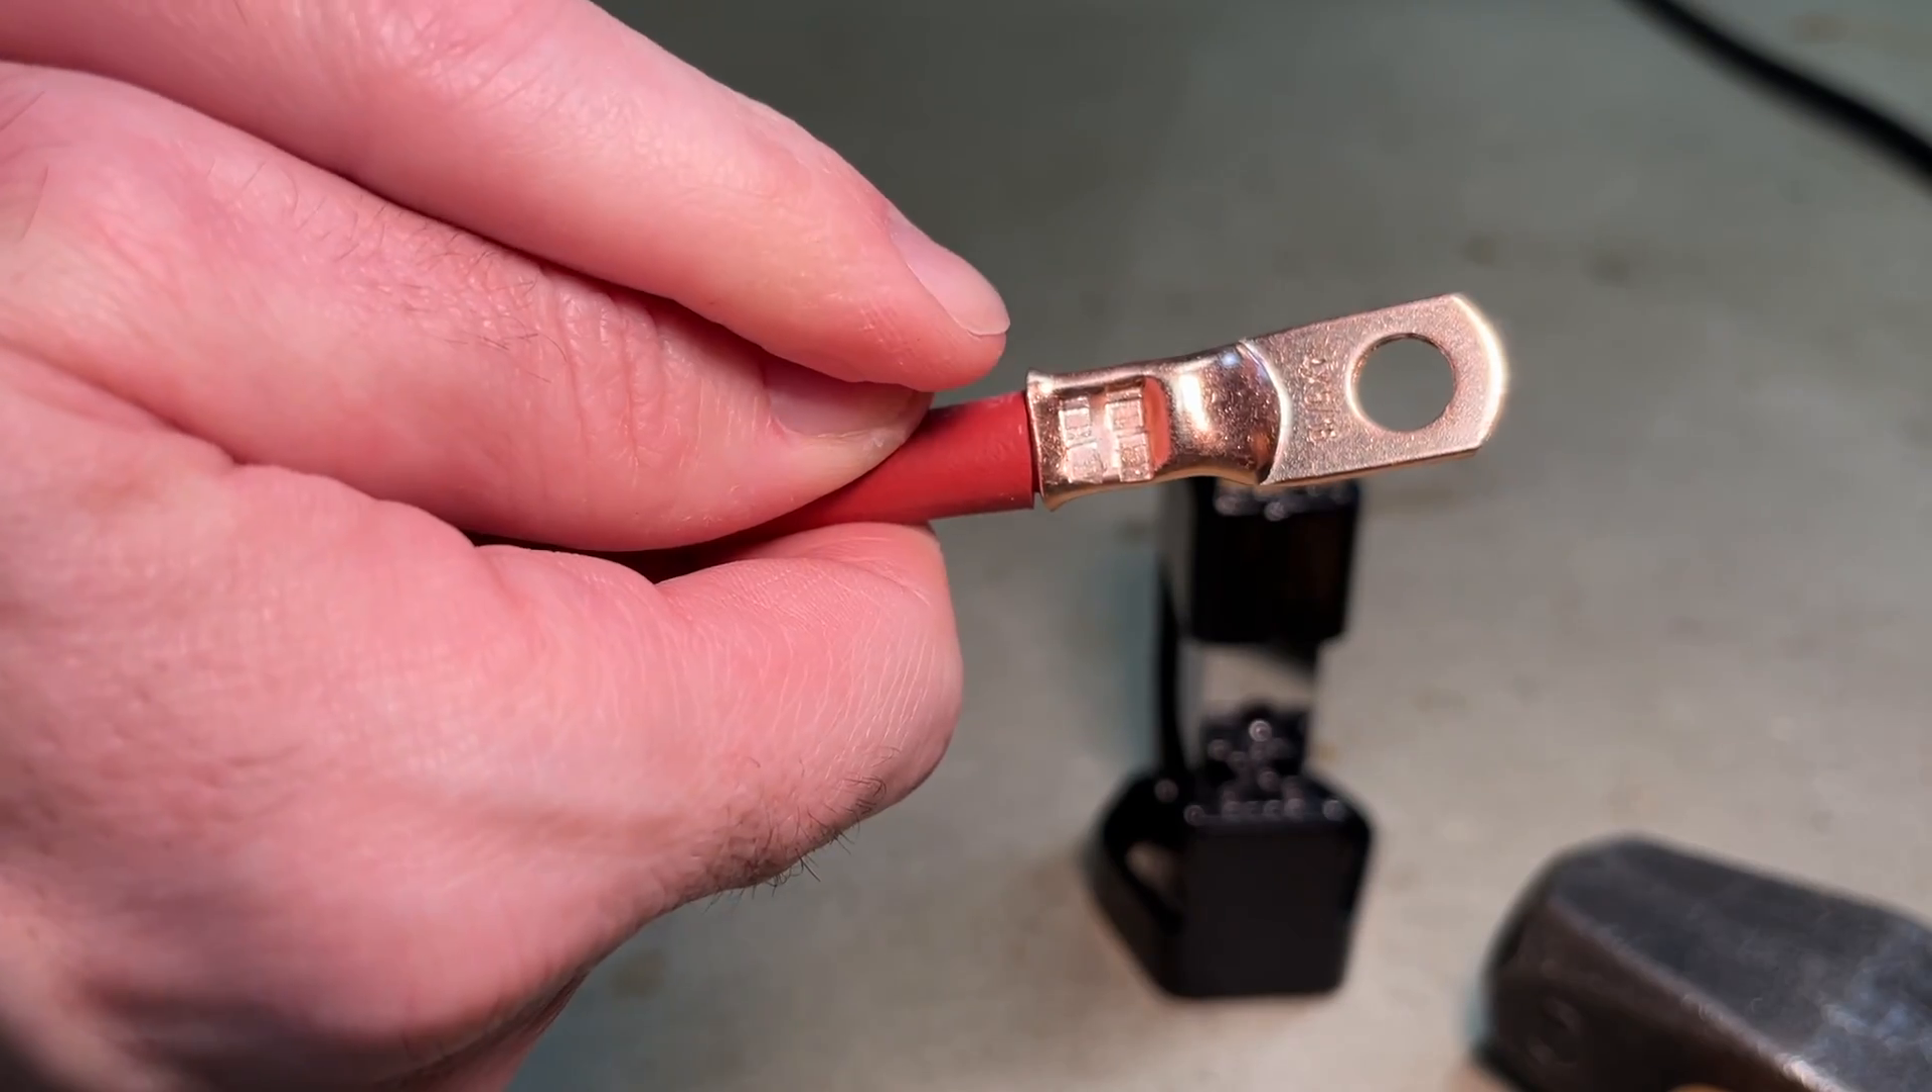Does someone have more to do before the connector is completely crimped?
No.